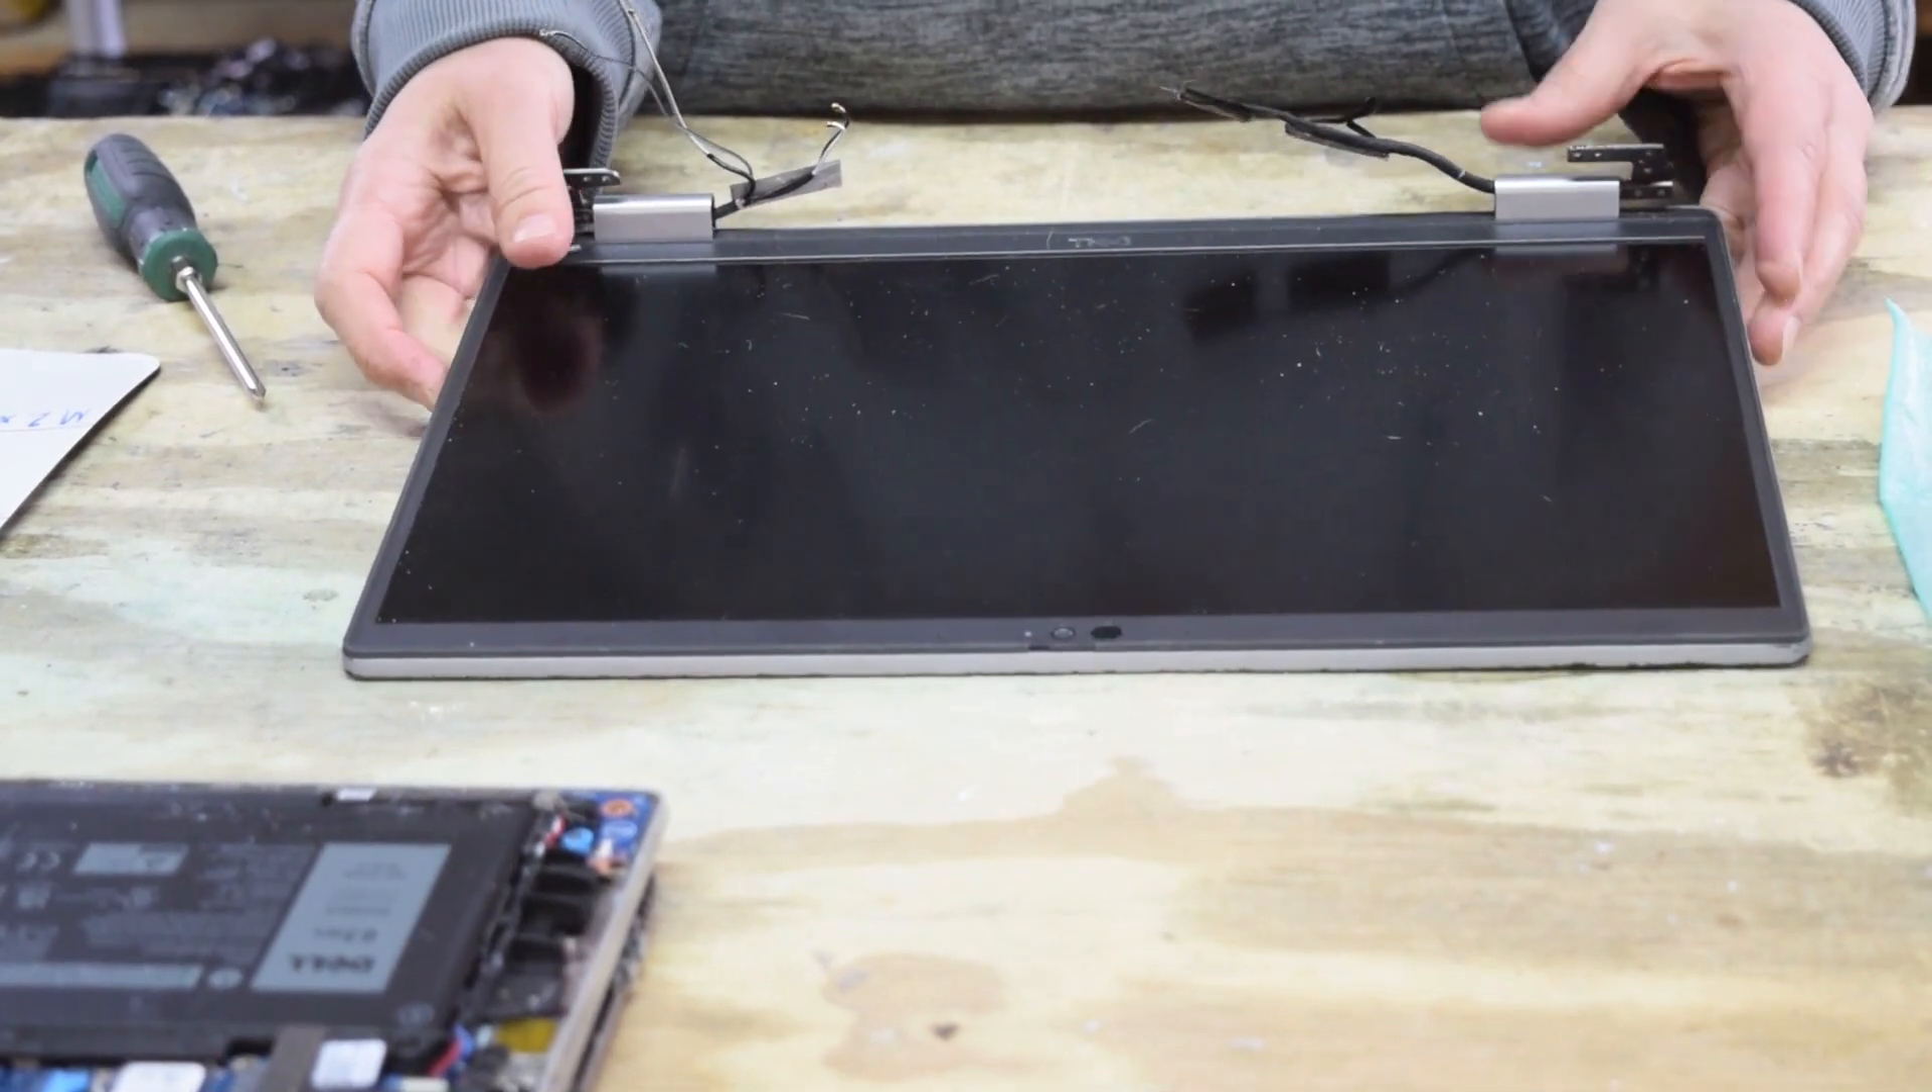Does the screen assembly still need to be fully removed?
No.